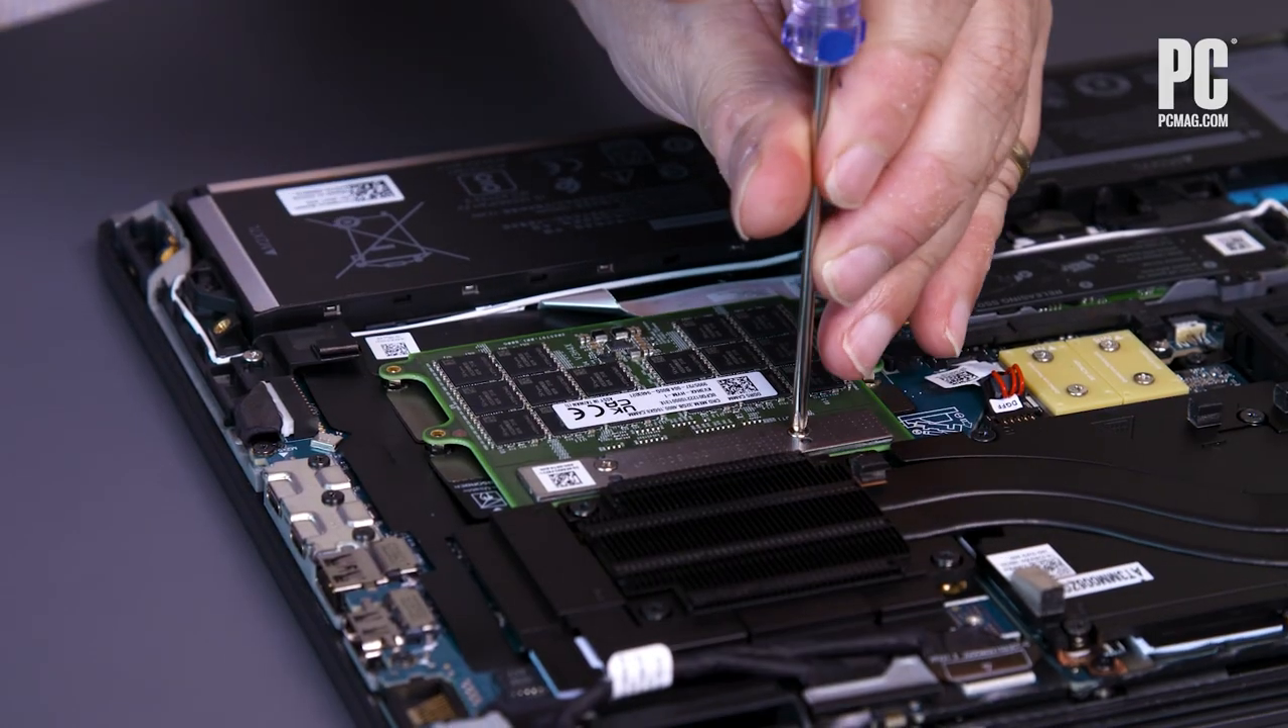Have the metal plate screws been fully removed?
No.